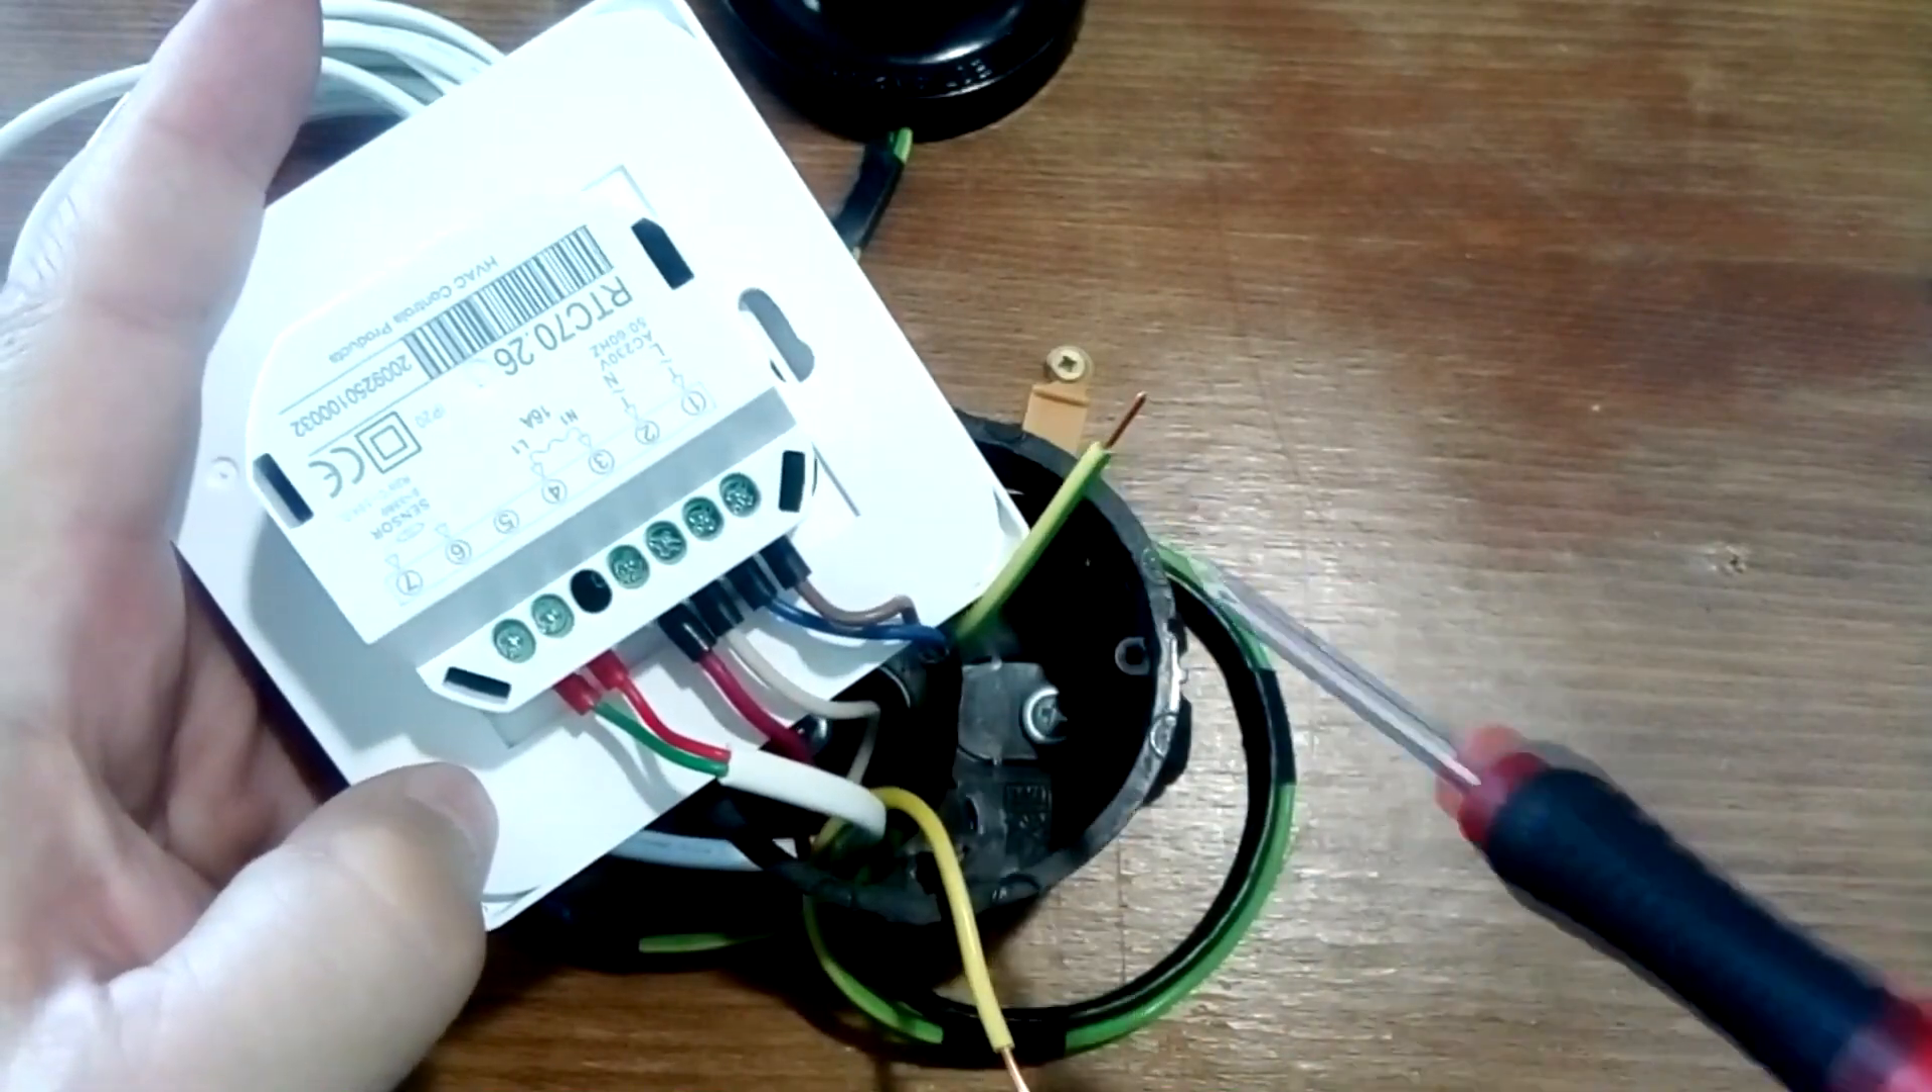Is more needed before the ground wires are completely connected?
Yes.